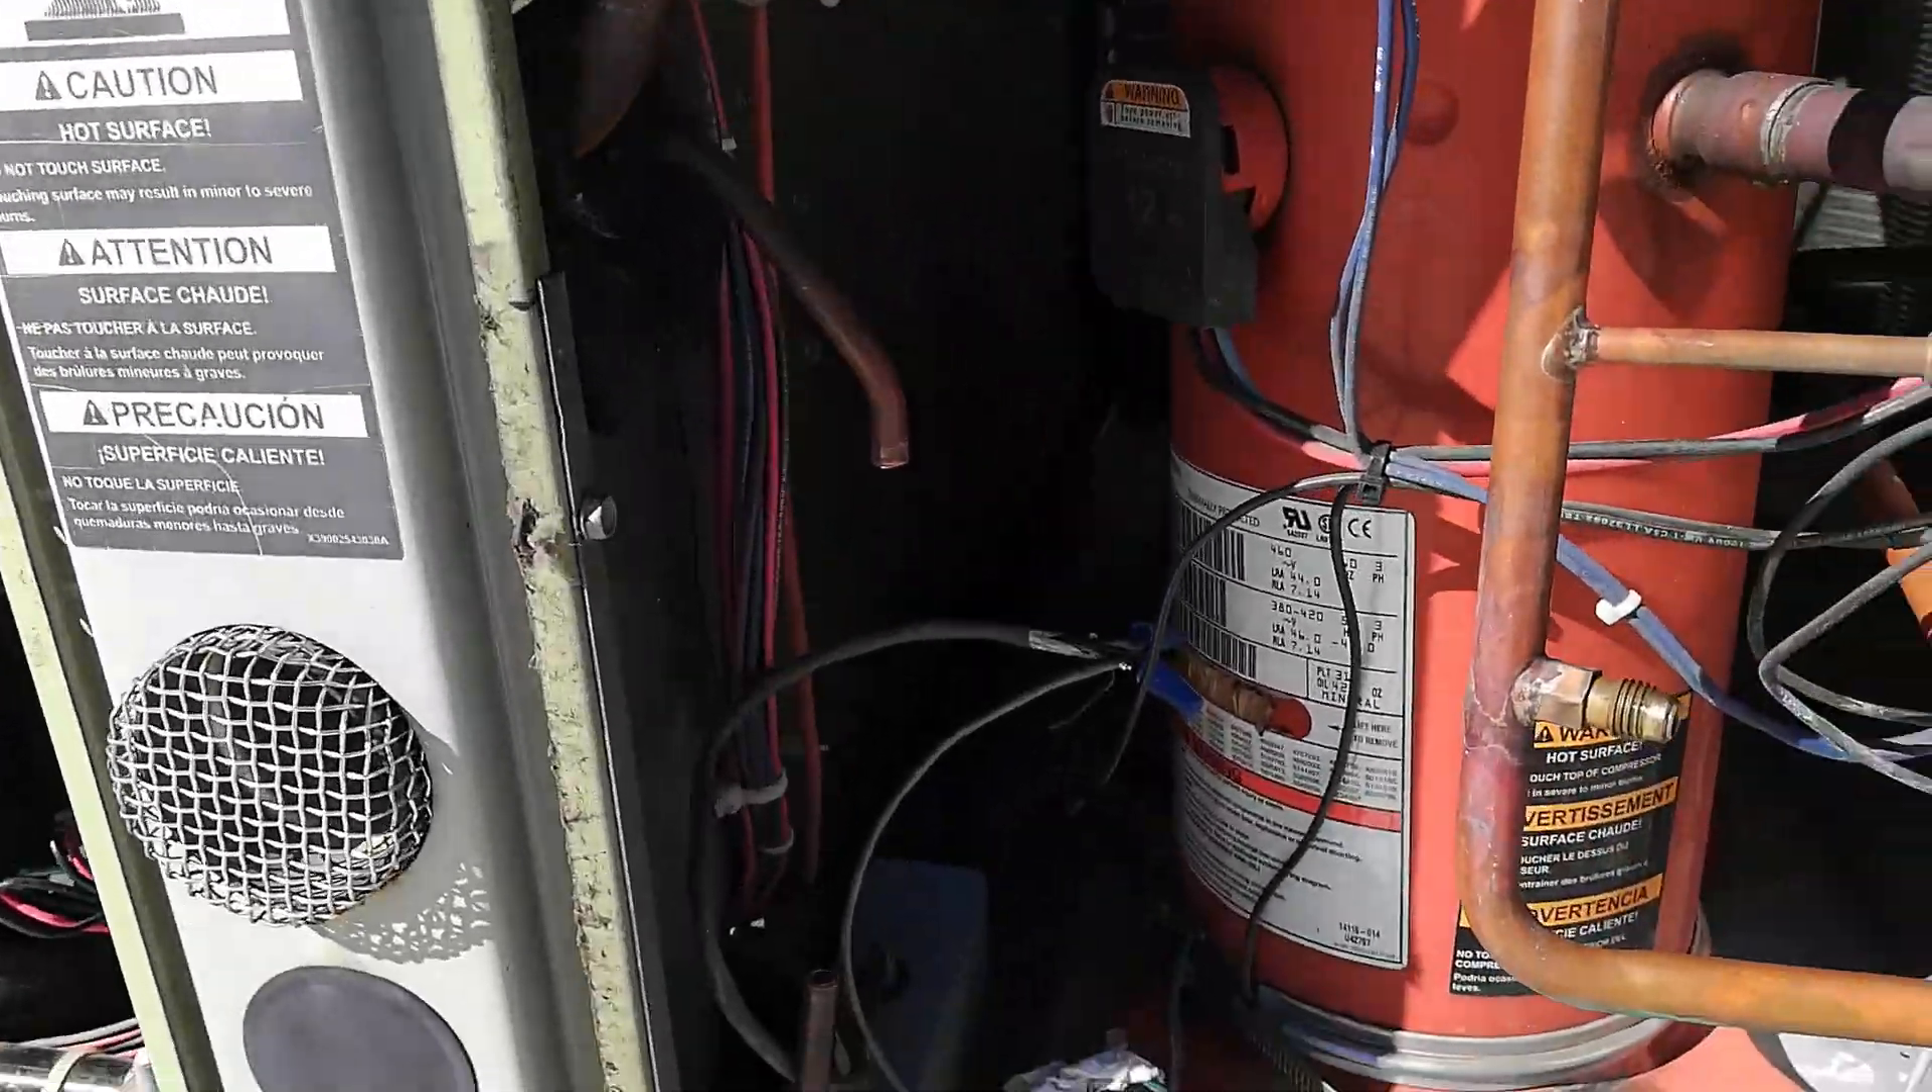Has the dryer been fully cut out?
Yes.